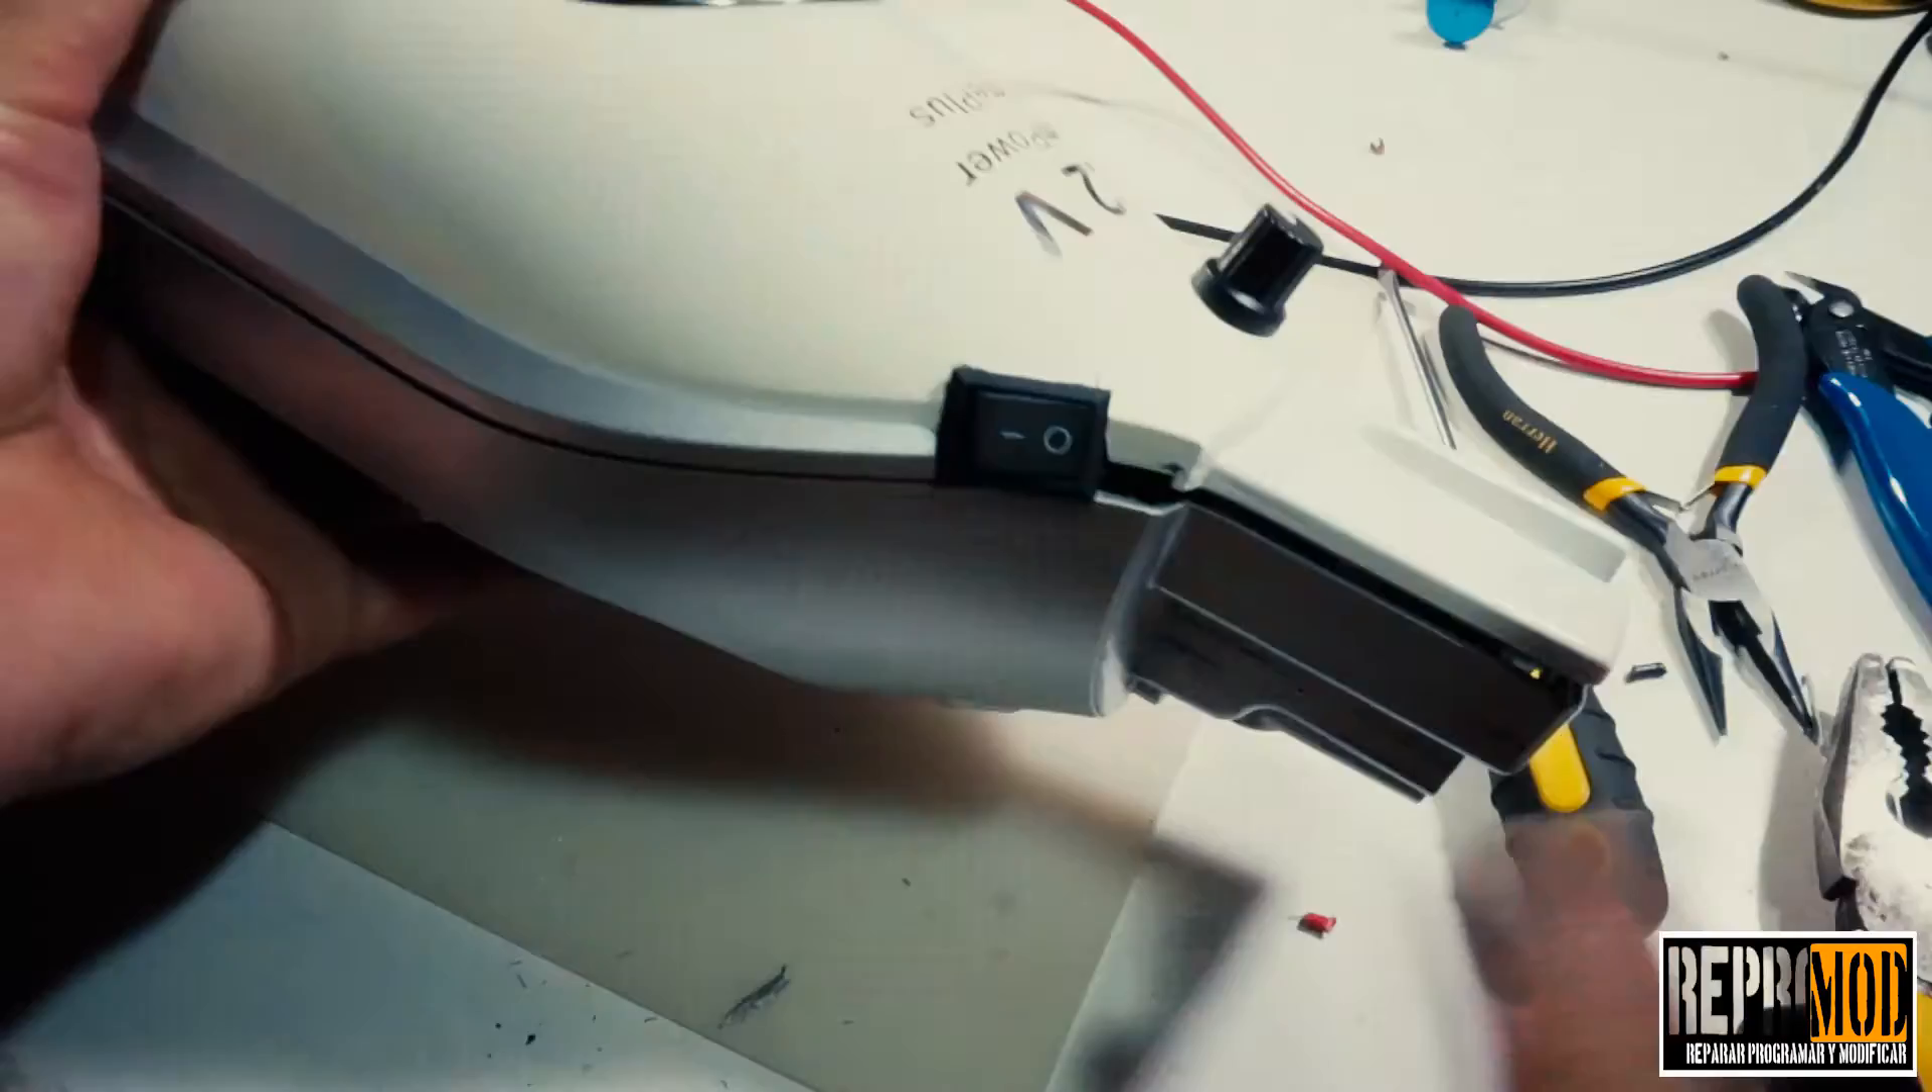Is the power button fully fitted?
Yes.